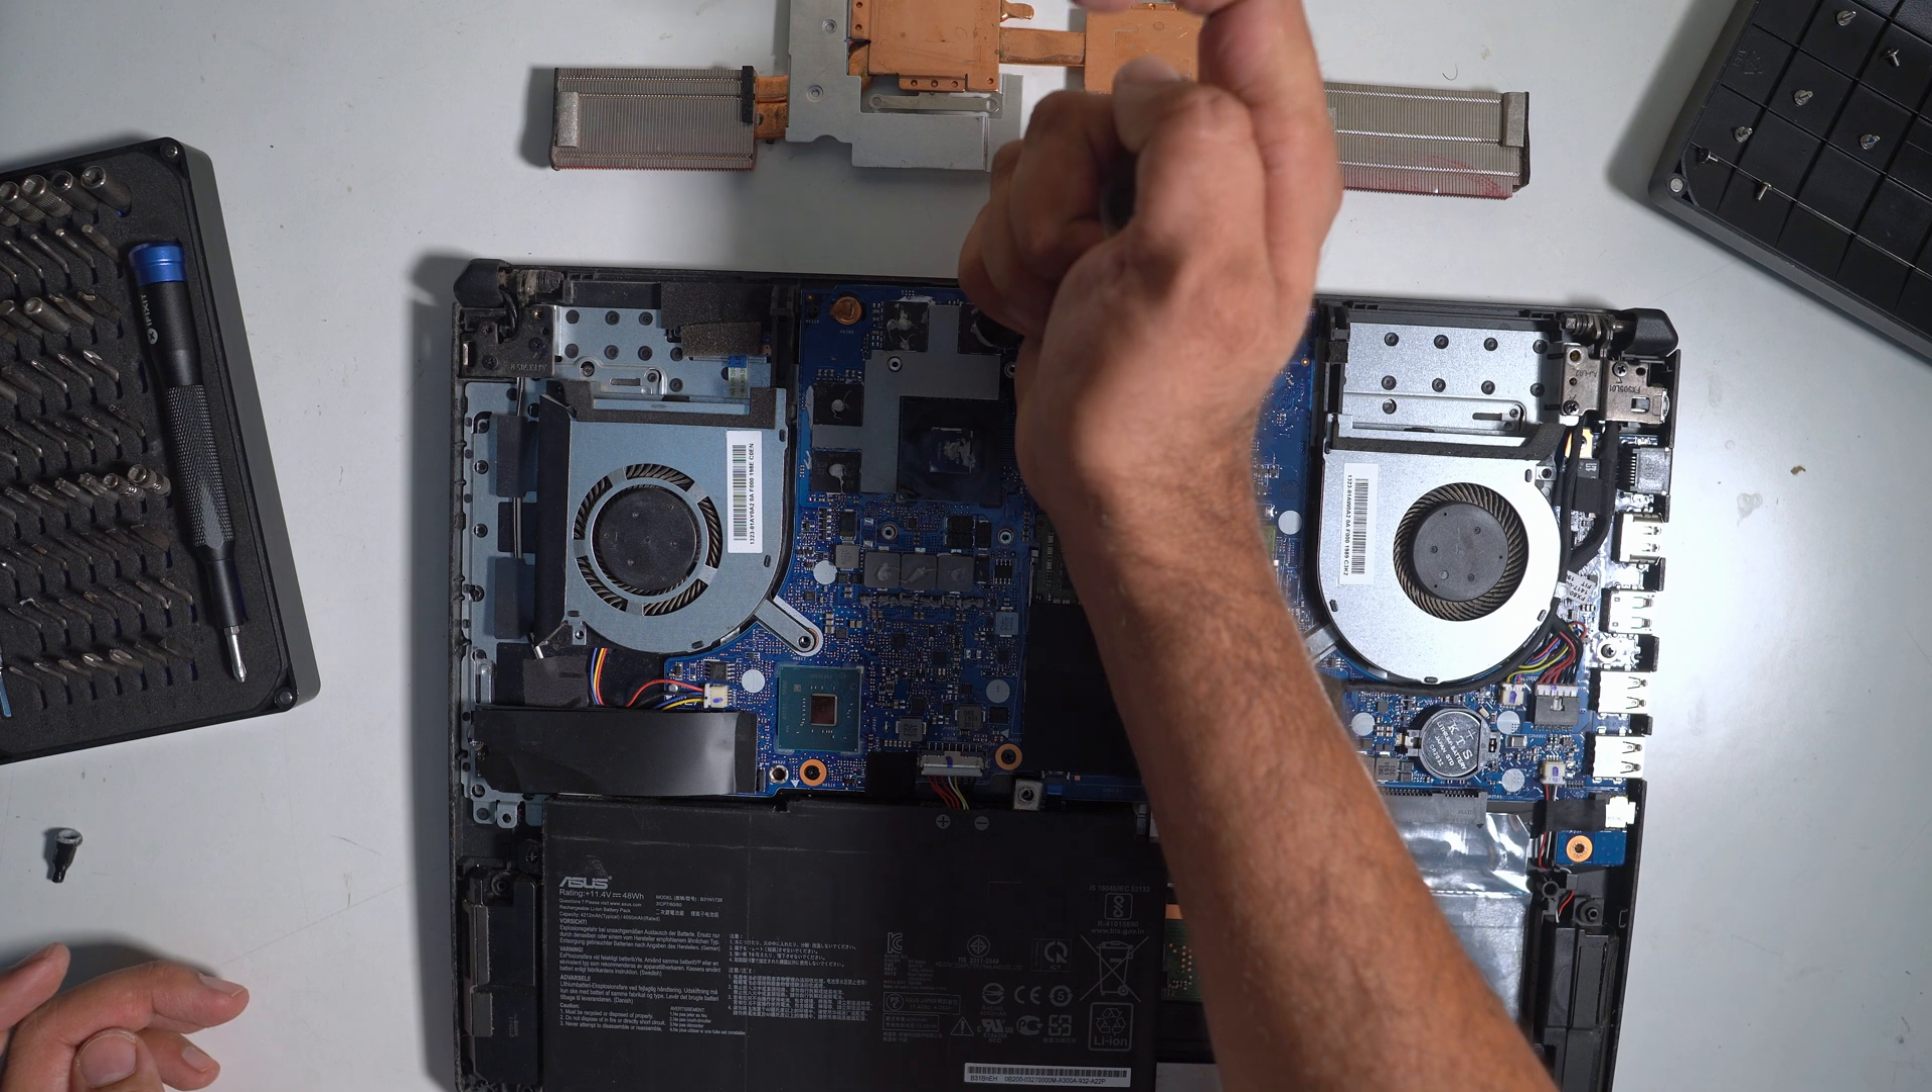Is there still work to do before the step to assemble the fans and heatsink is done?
Yes.